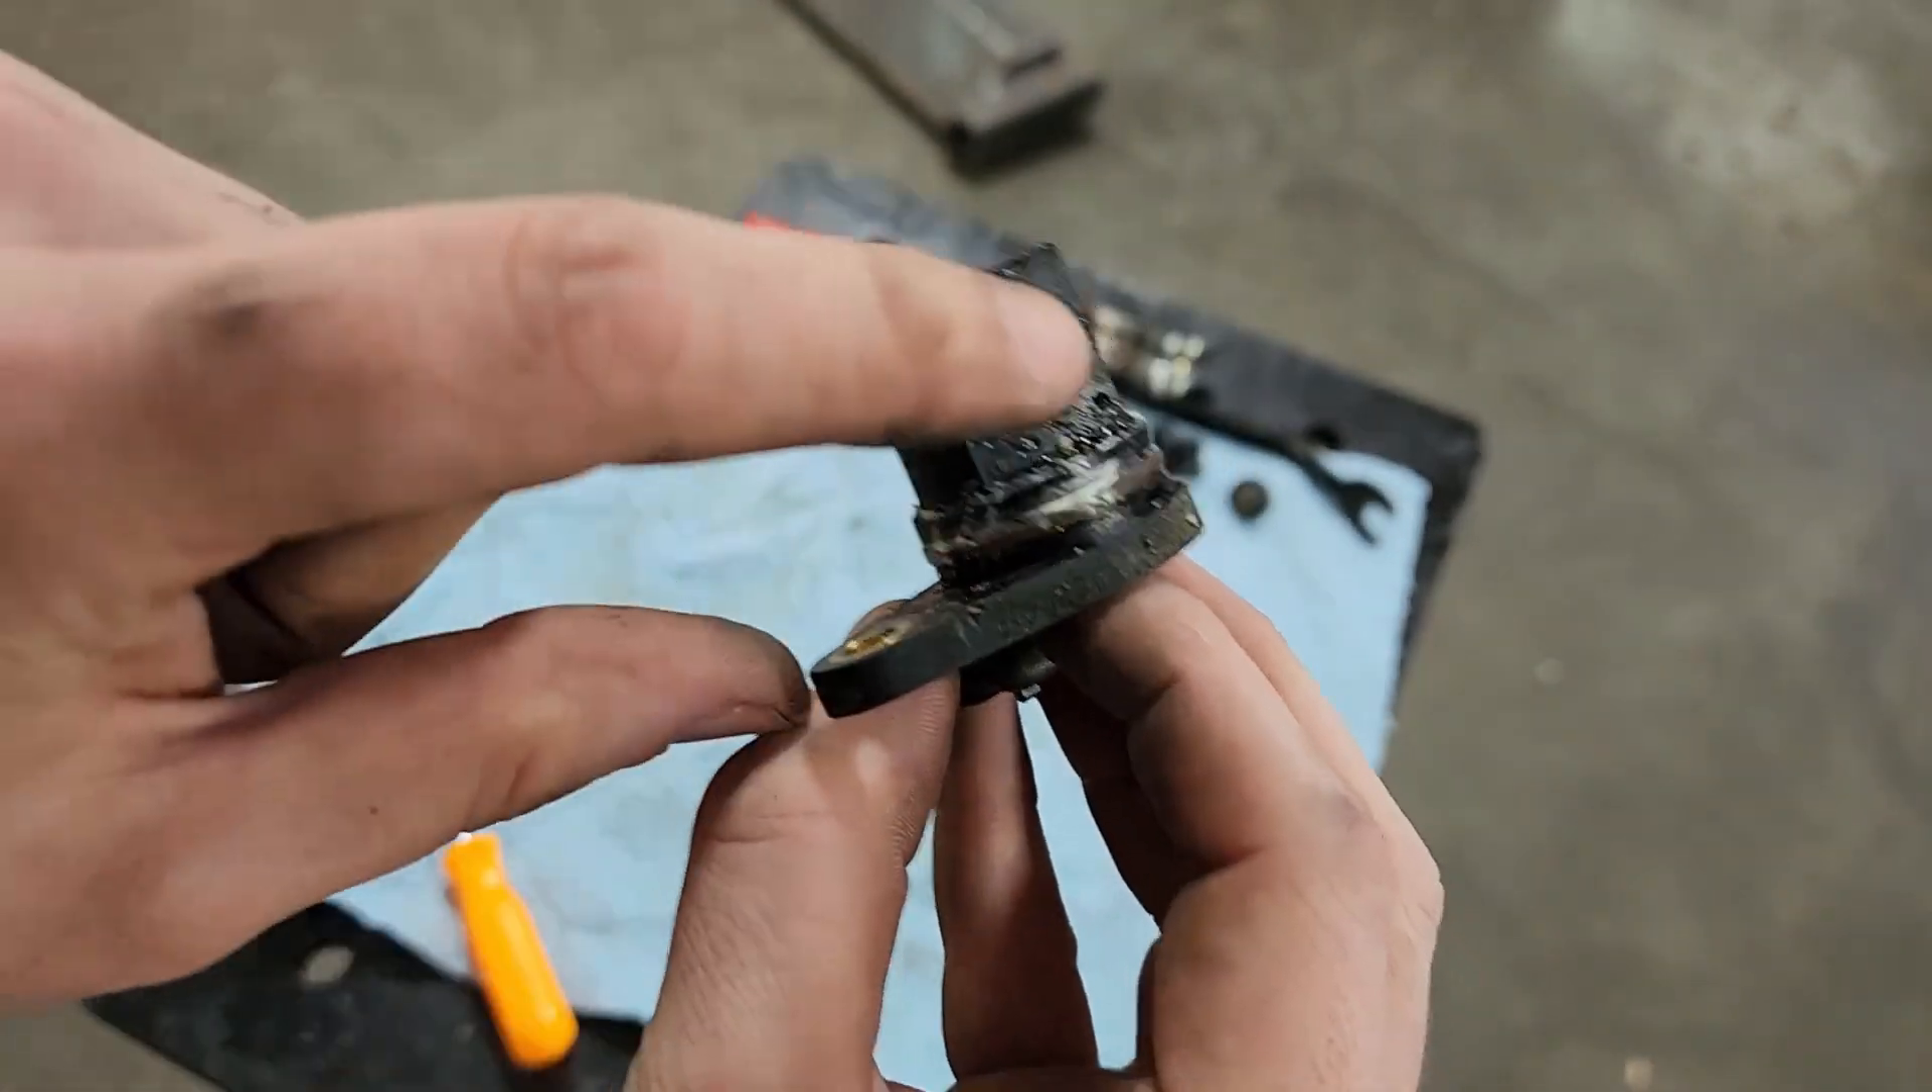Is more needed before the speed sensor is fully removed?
No.